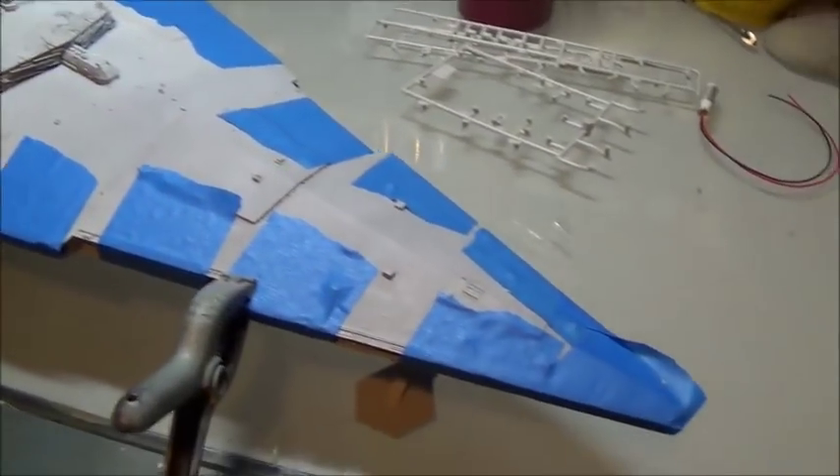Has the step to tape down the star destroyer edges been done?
Yes.